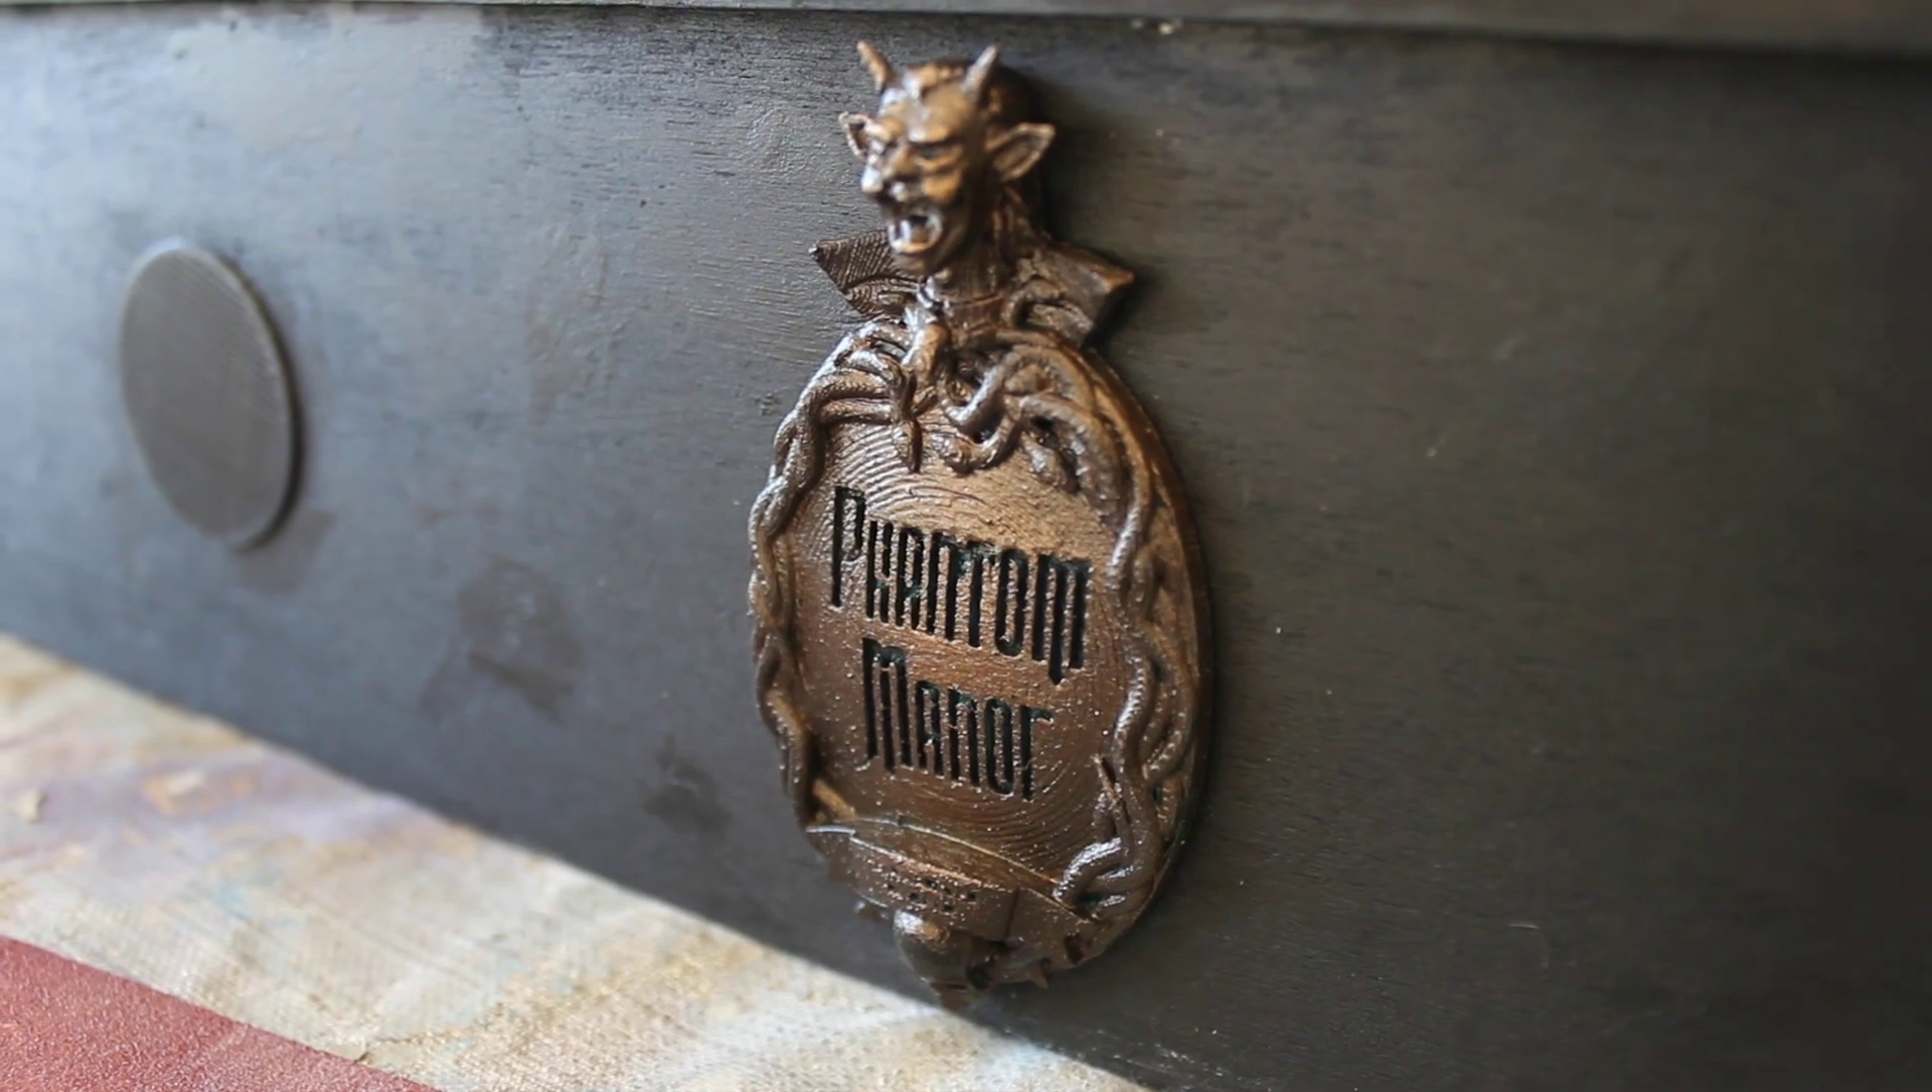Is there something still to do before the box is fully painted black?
No.